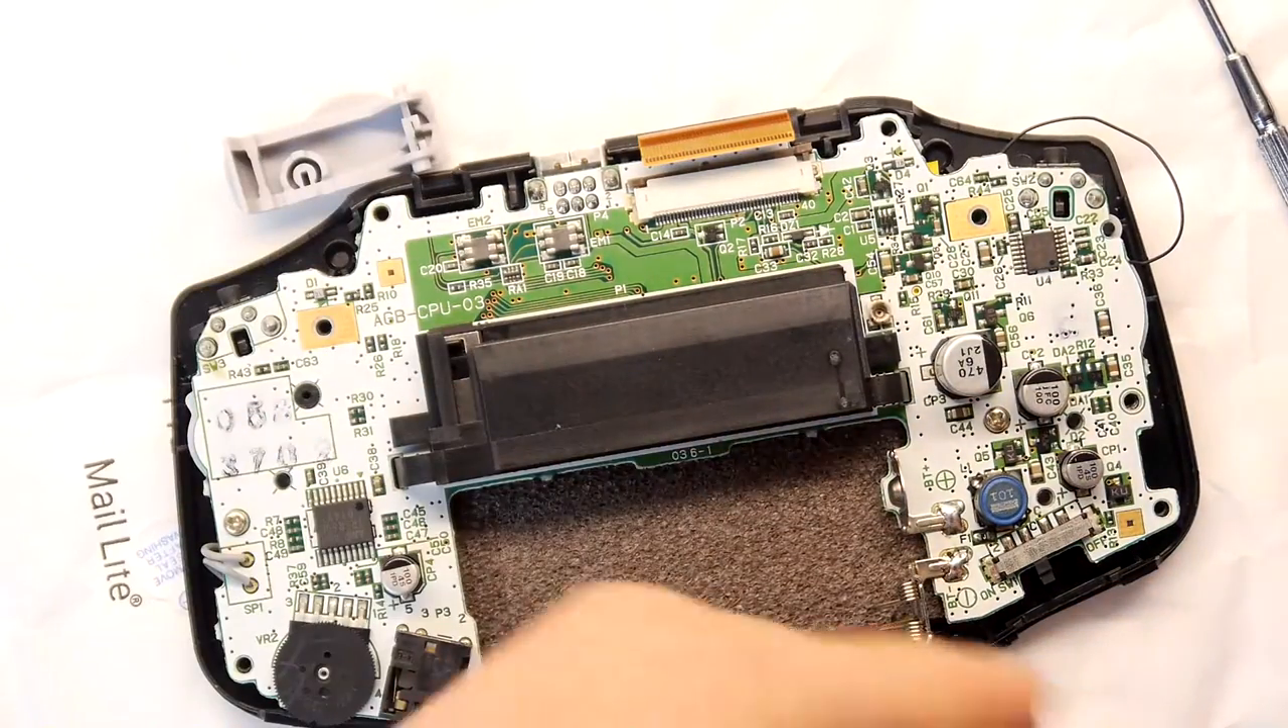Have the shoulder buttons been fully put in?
No.